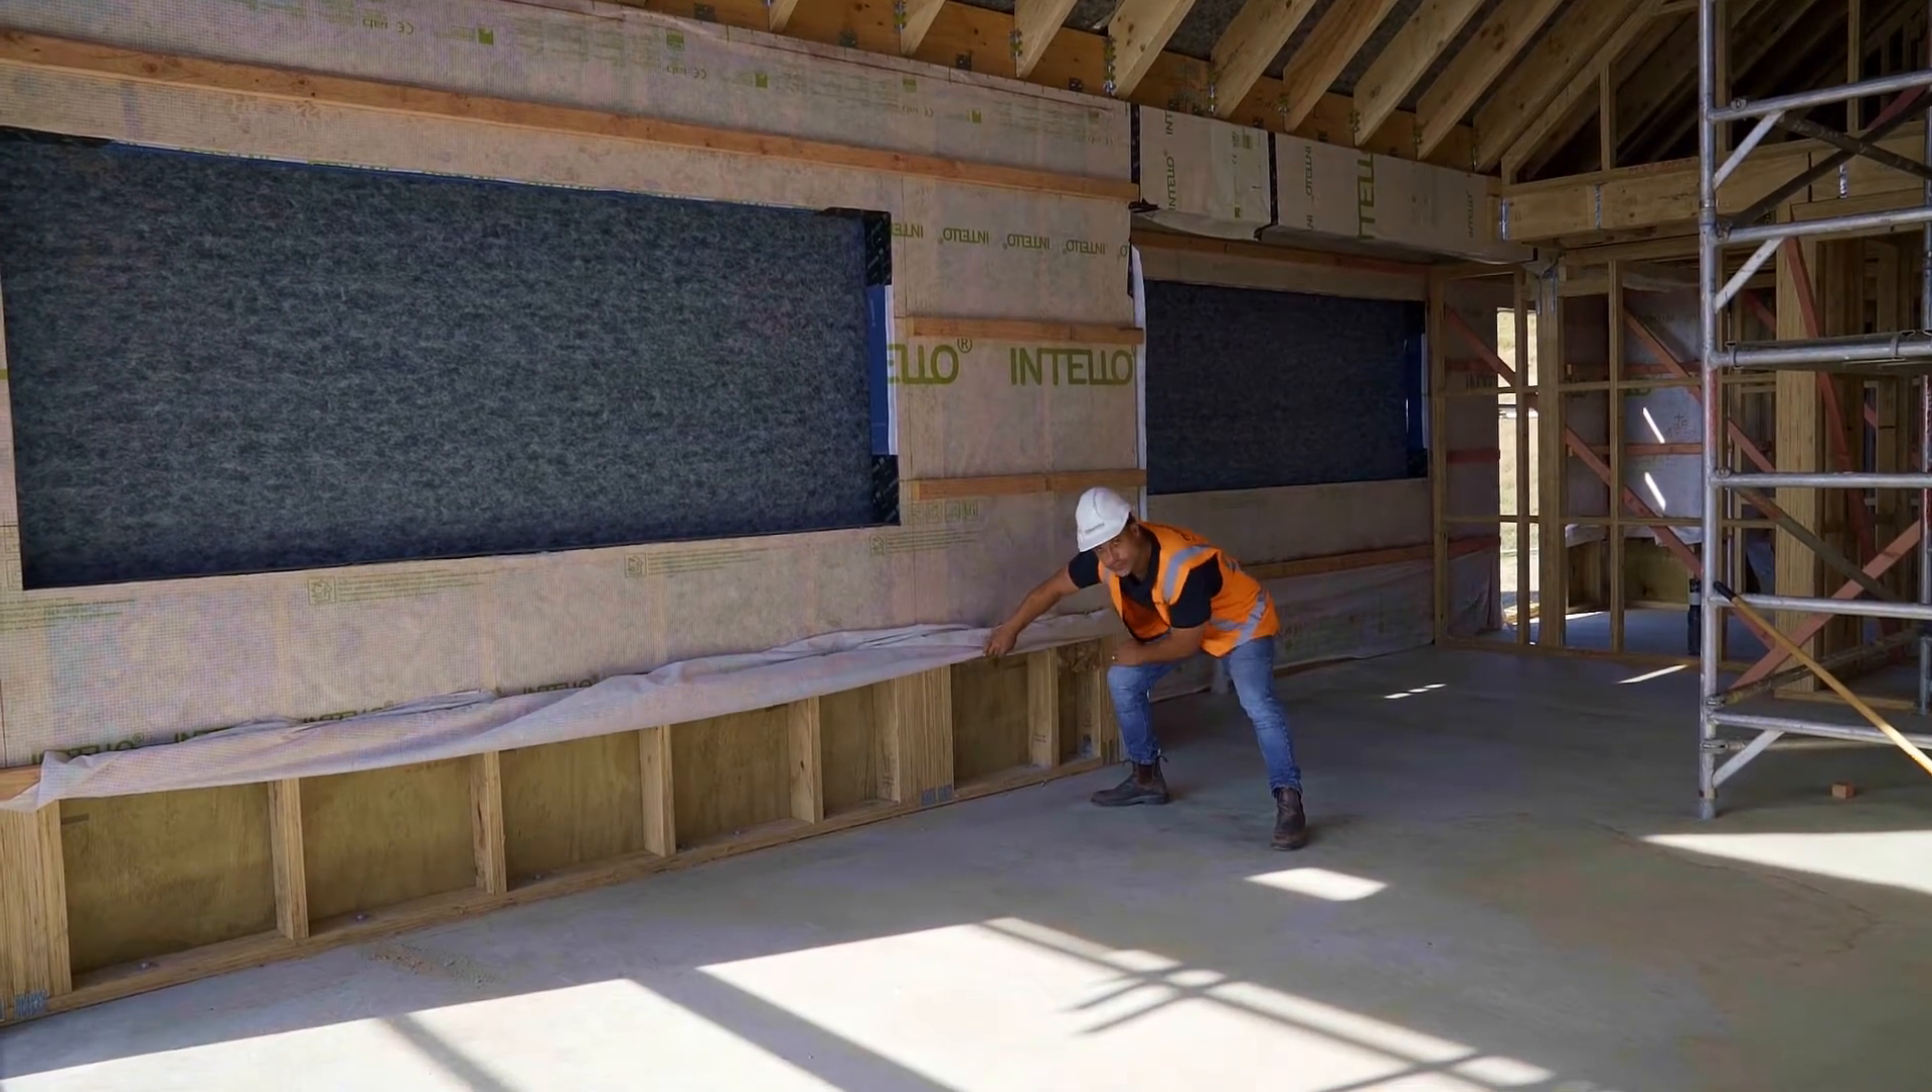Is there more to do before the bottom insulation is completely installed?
Yes.